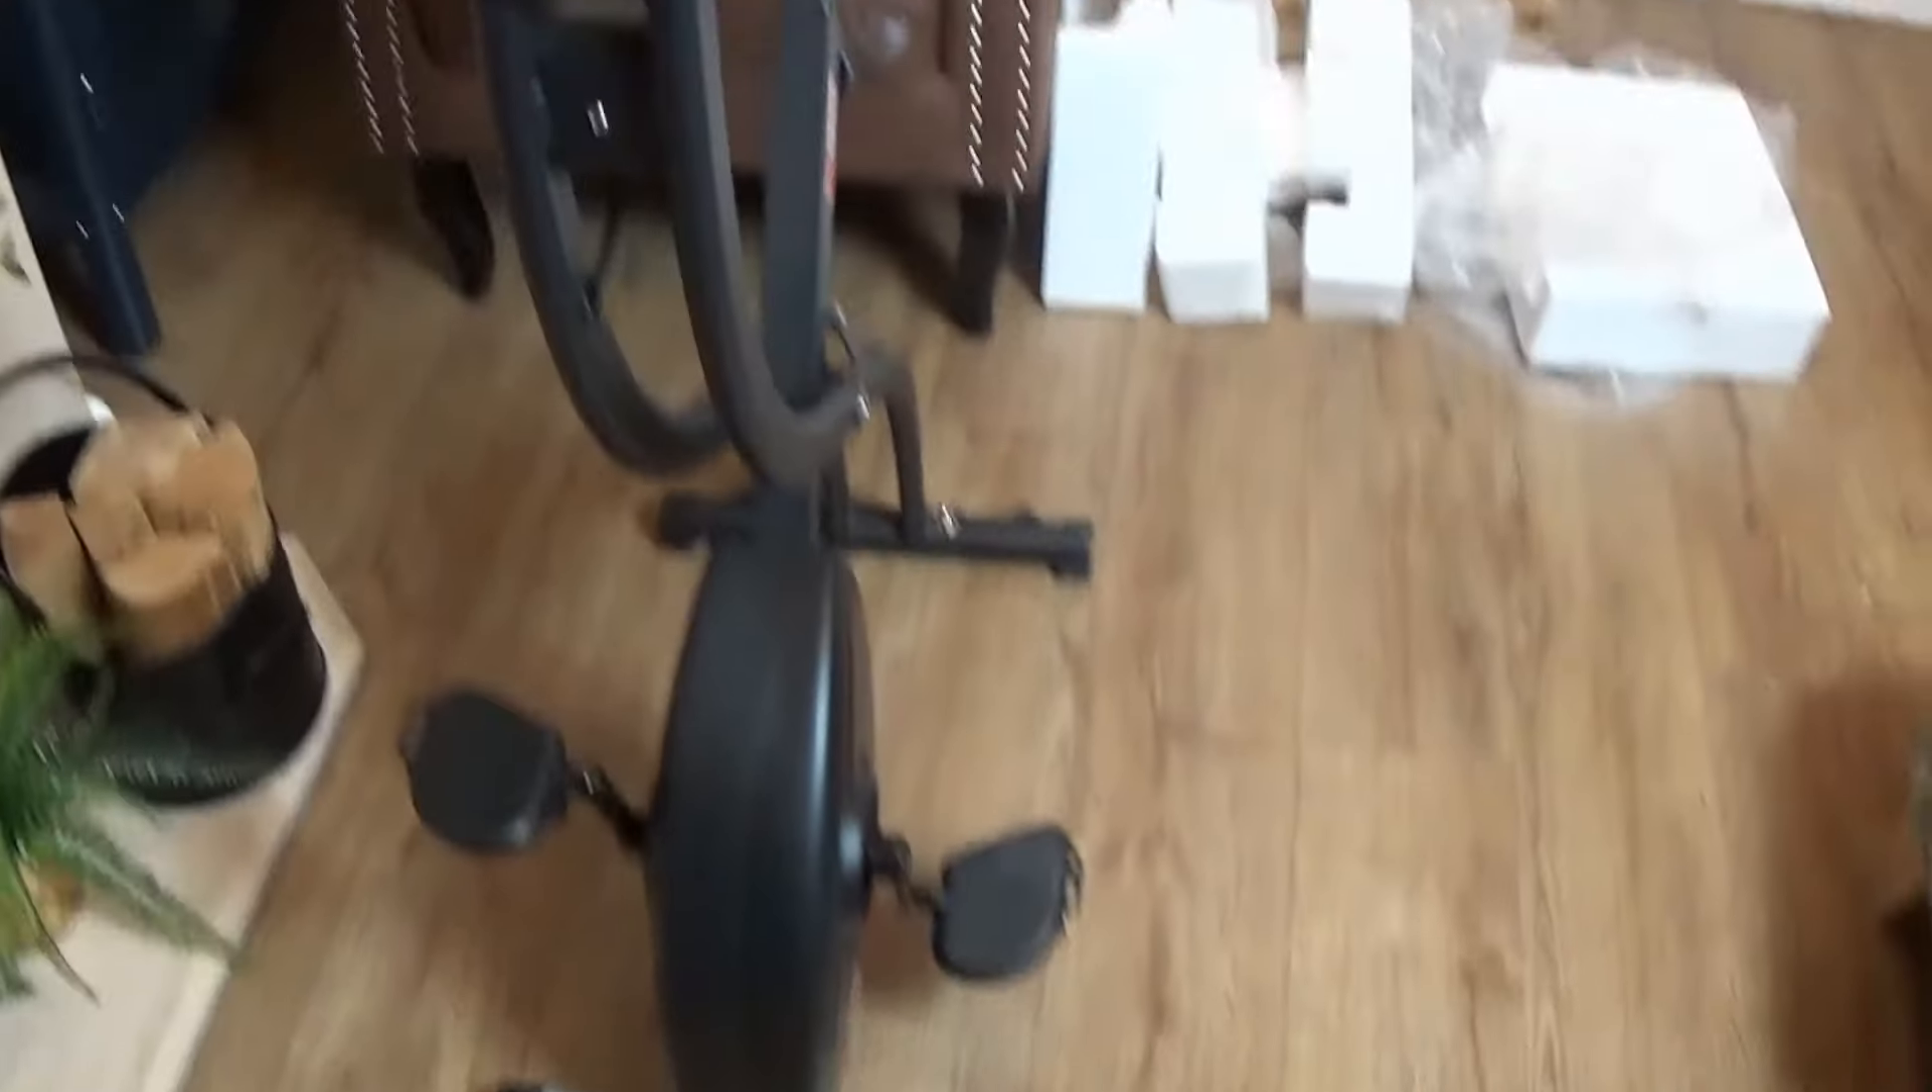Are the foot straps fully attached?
No.